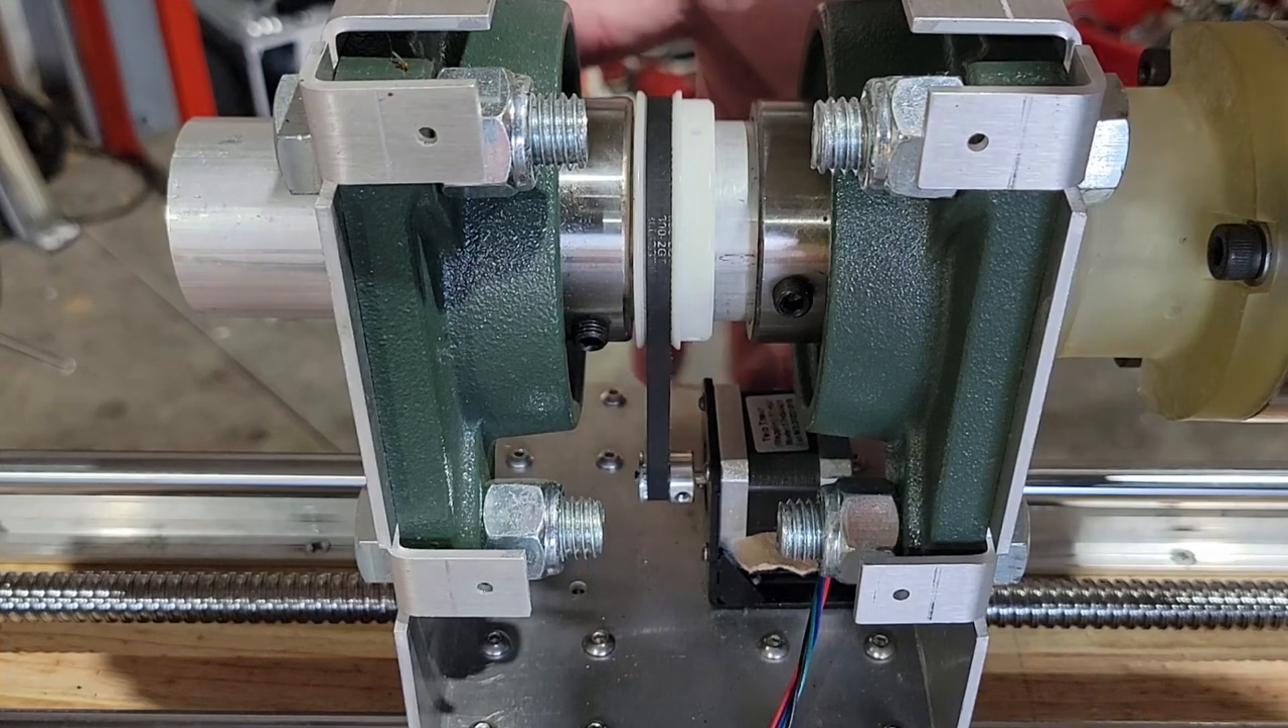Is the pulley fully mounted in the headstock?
Yes.